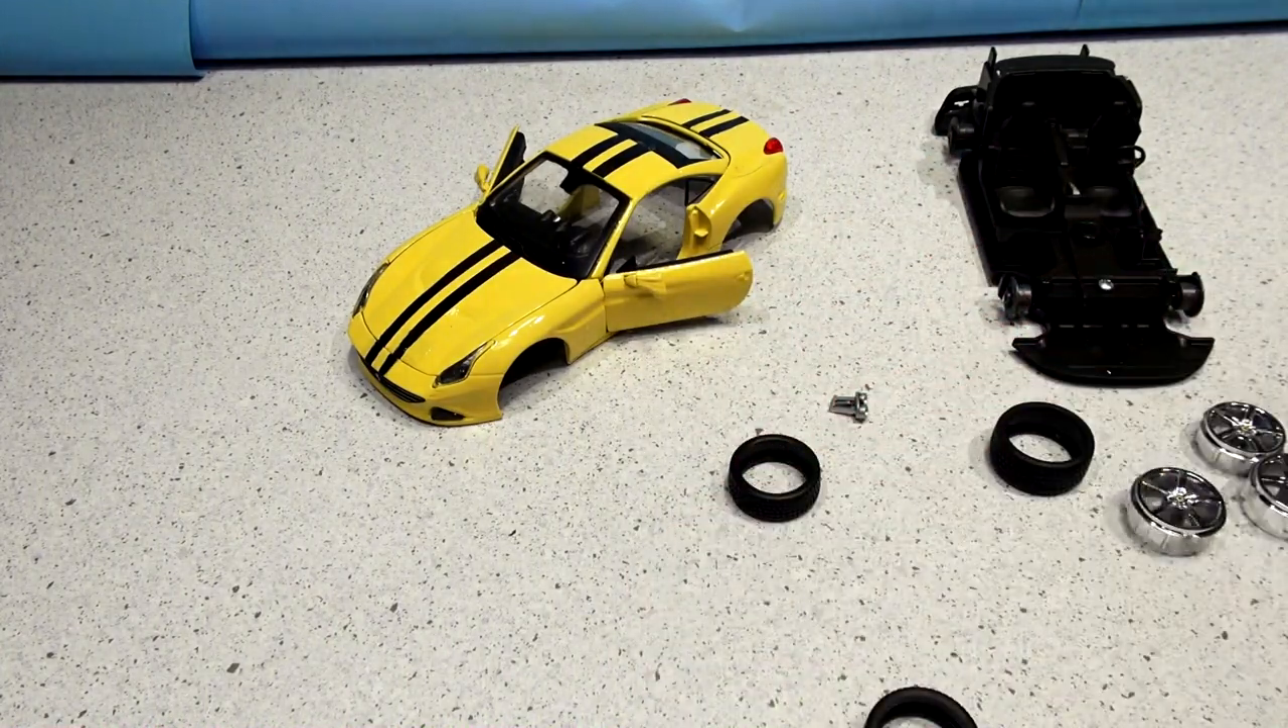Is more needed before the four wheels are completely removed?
No.